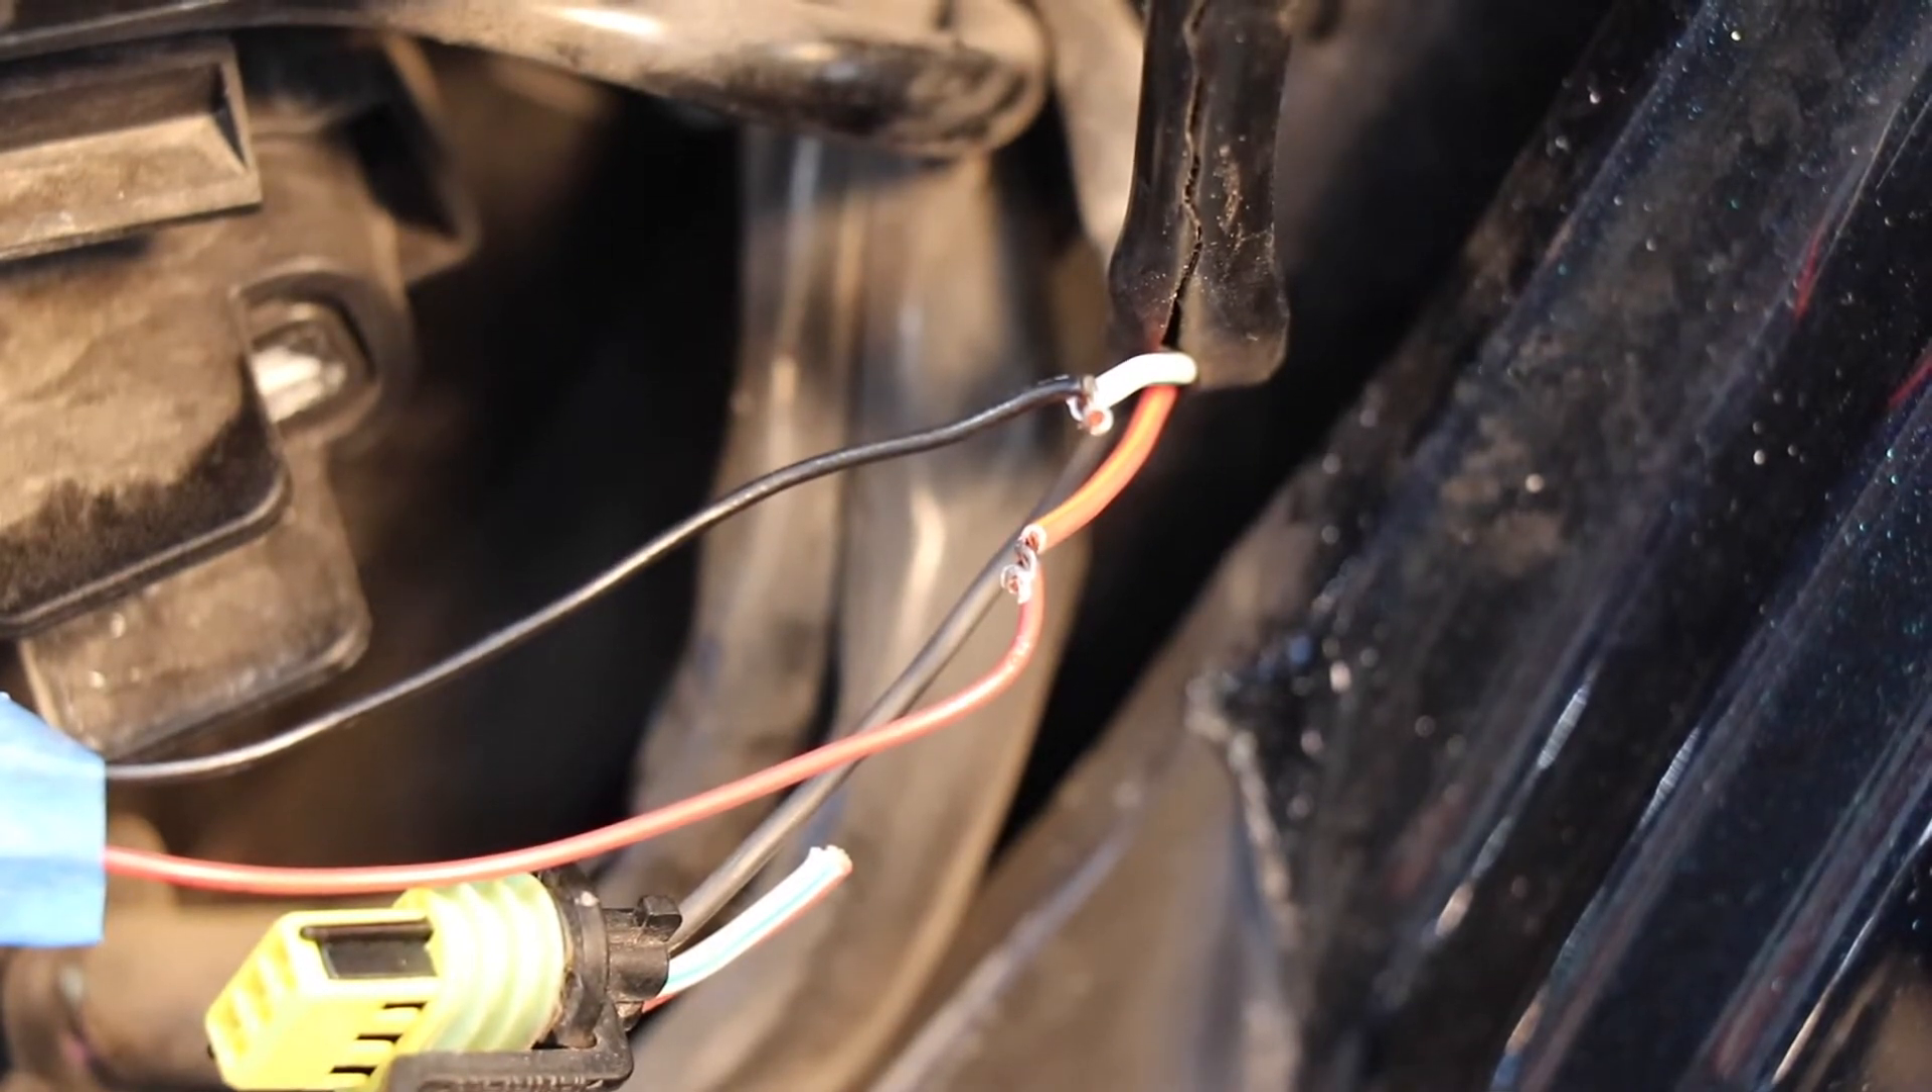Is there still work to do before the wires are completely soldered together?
Yes.